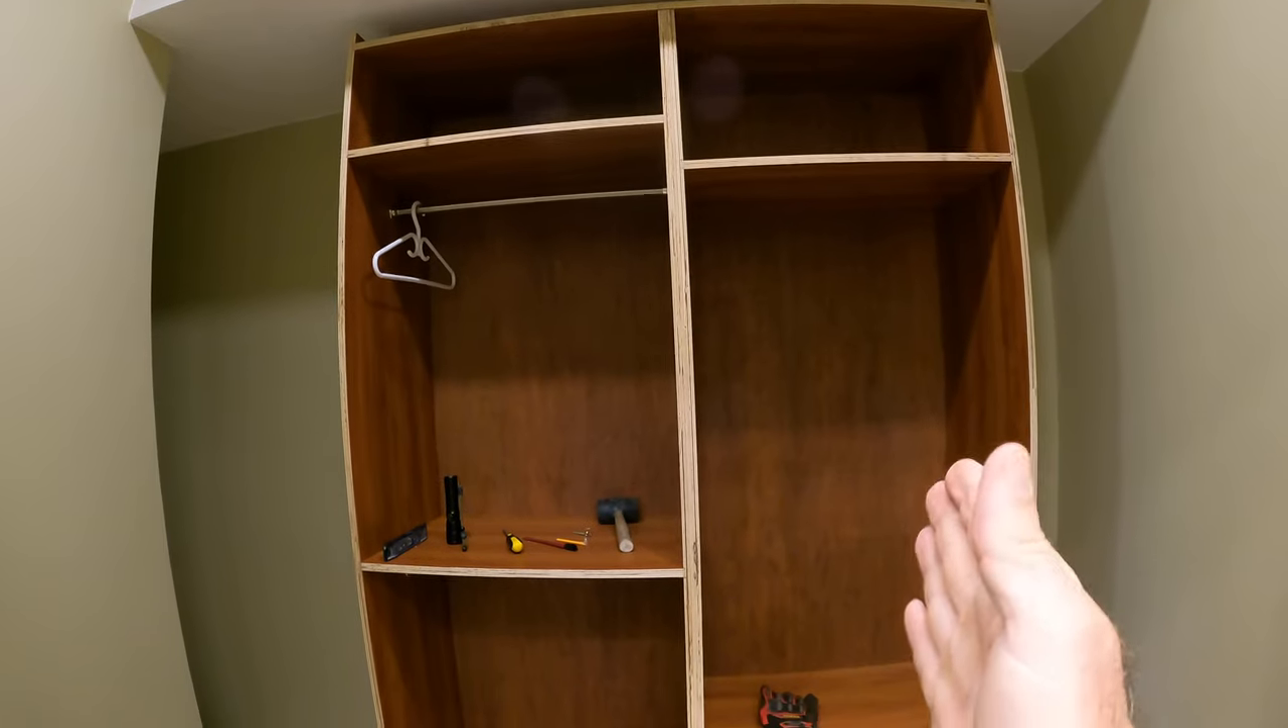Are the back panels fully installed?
Yes.